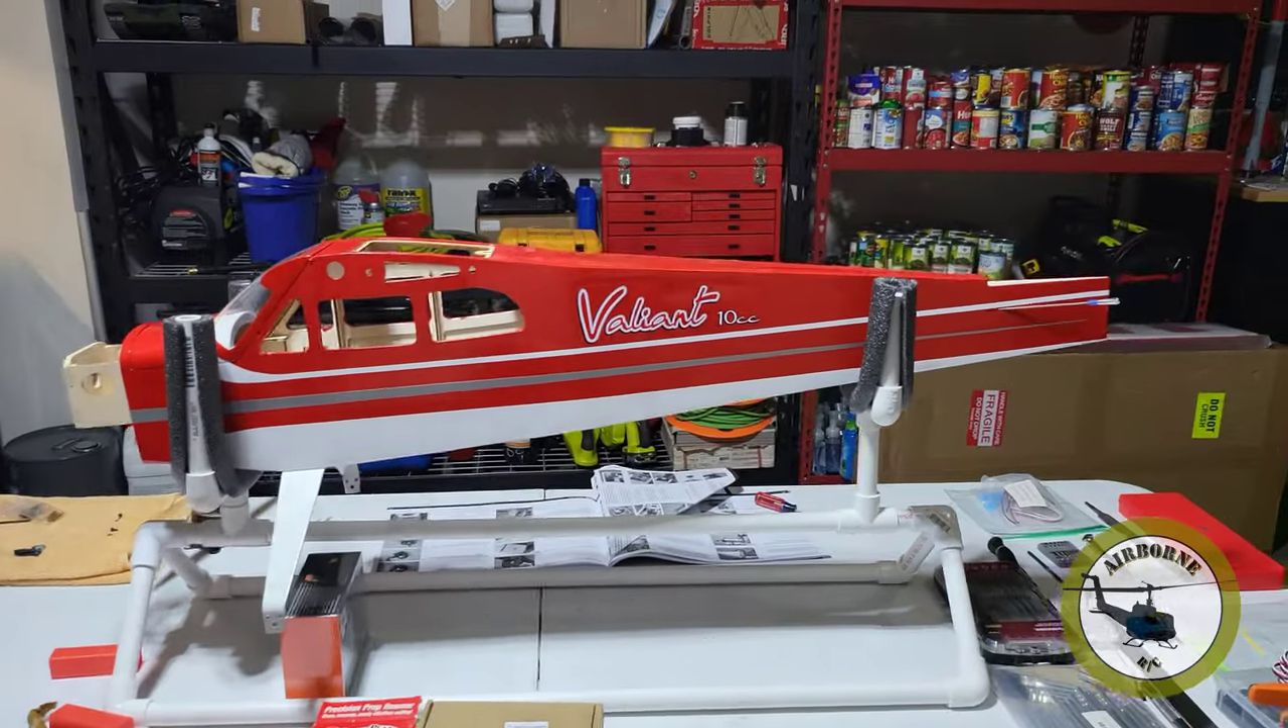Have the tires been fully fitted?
No.